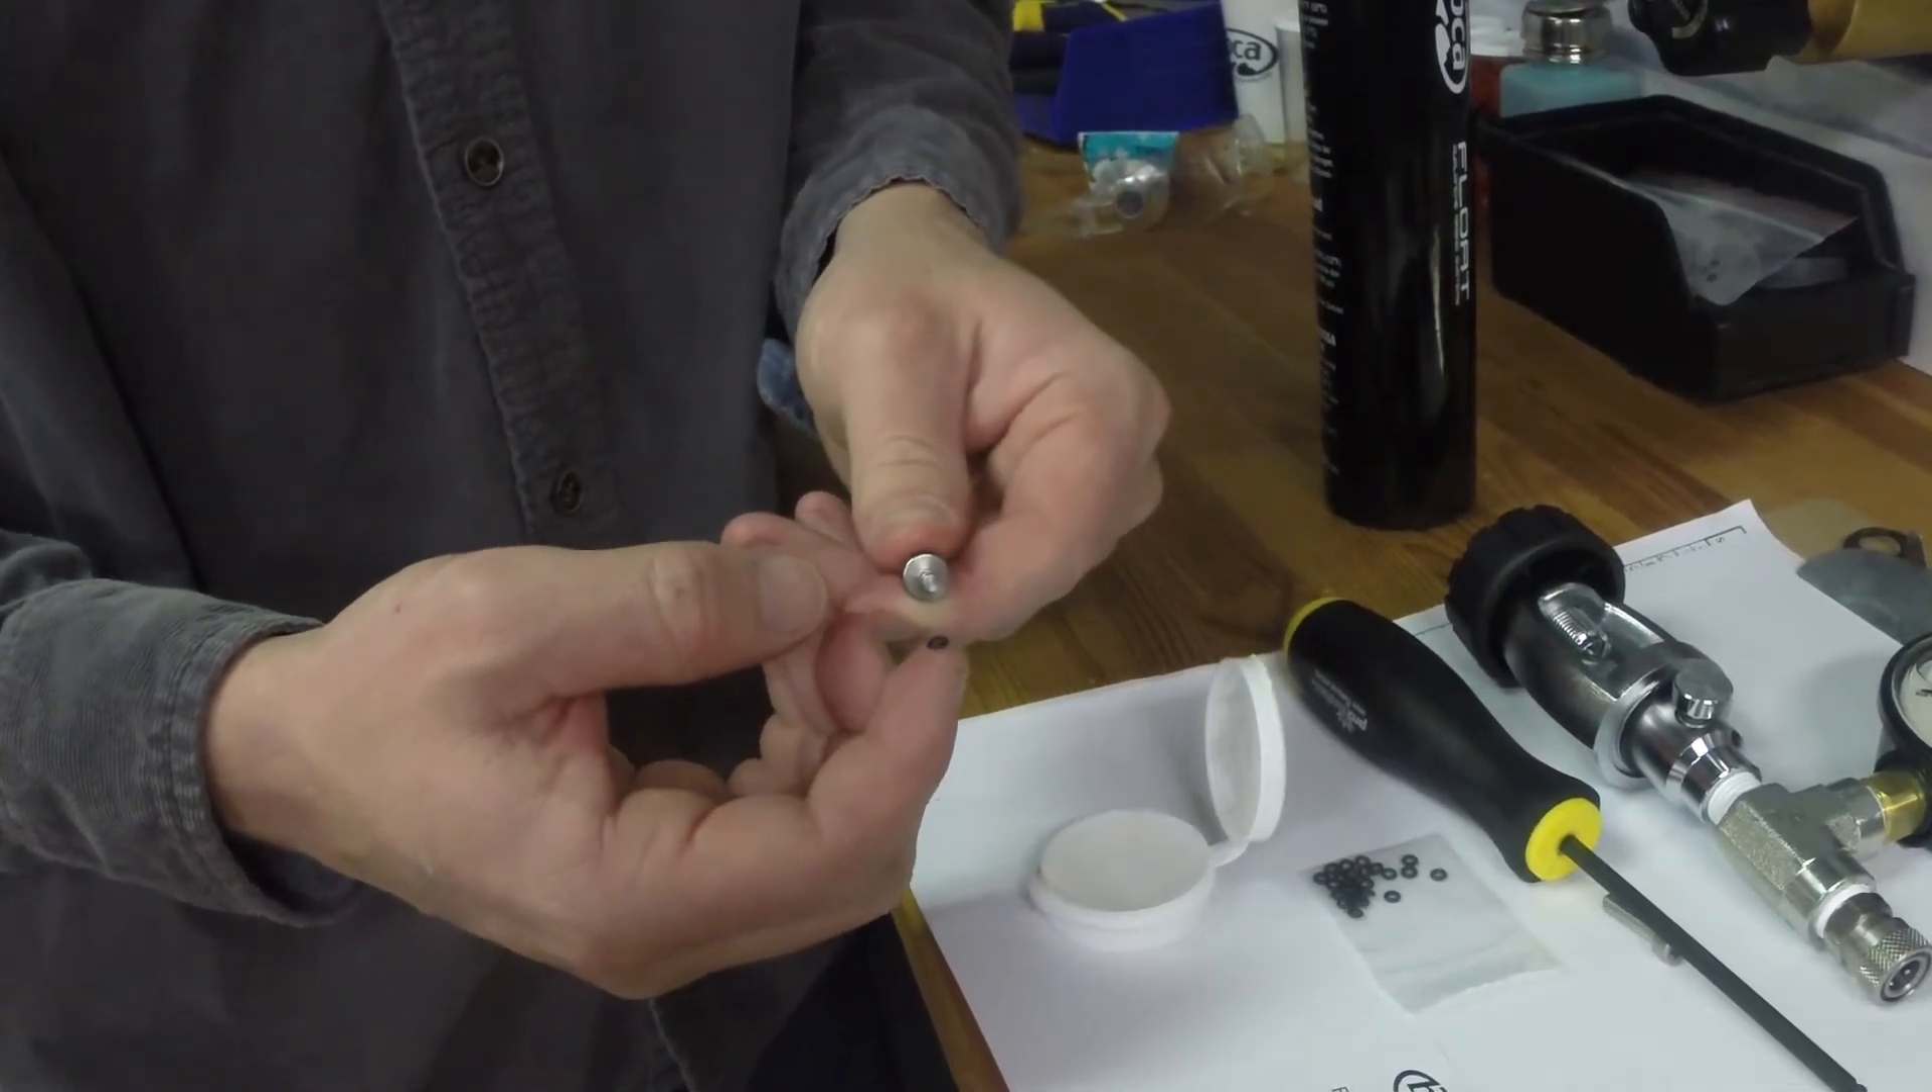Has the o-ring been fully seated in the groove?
No.